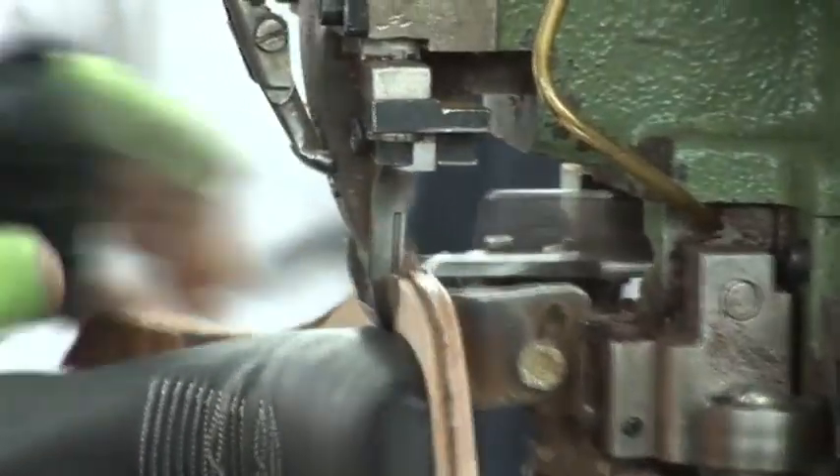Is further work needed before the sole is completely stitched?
Yes.